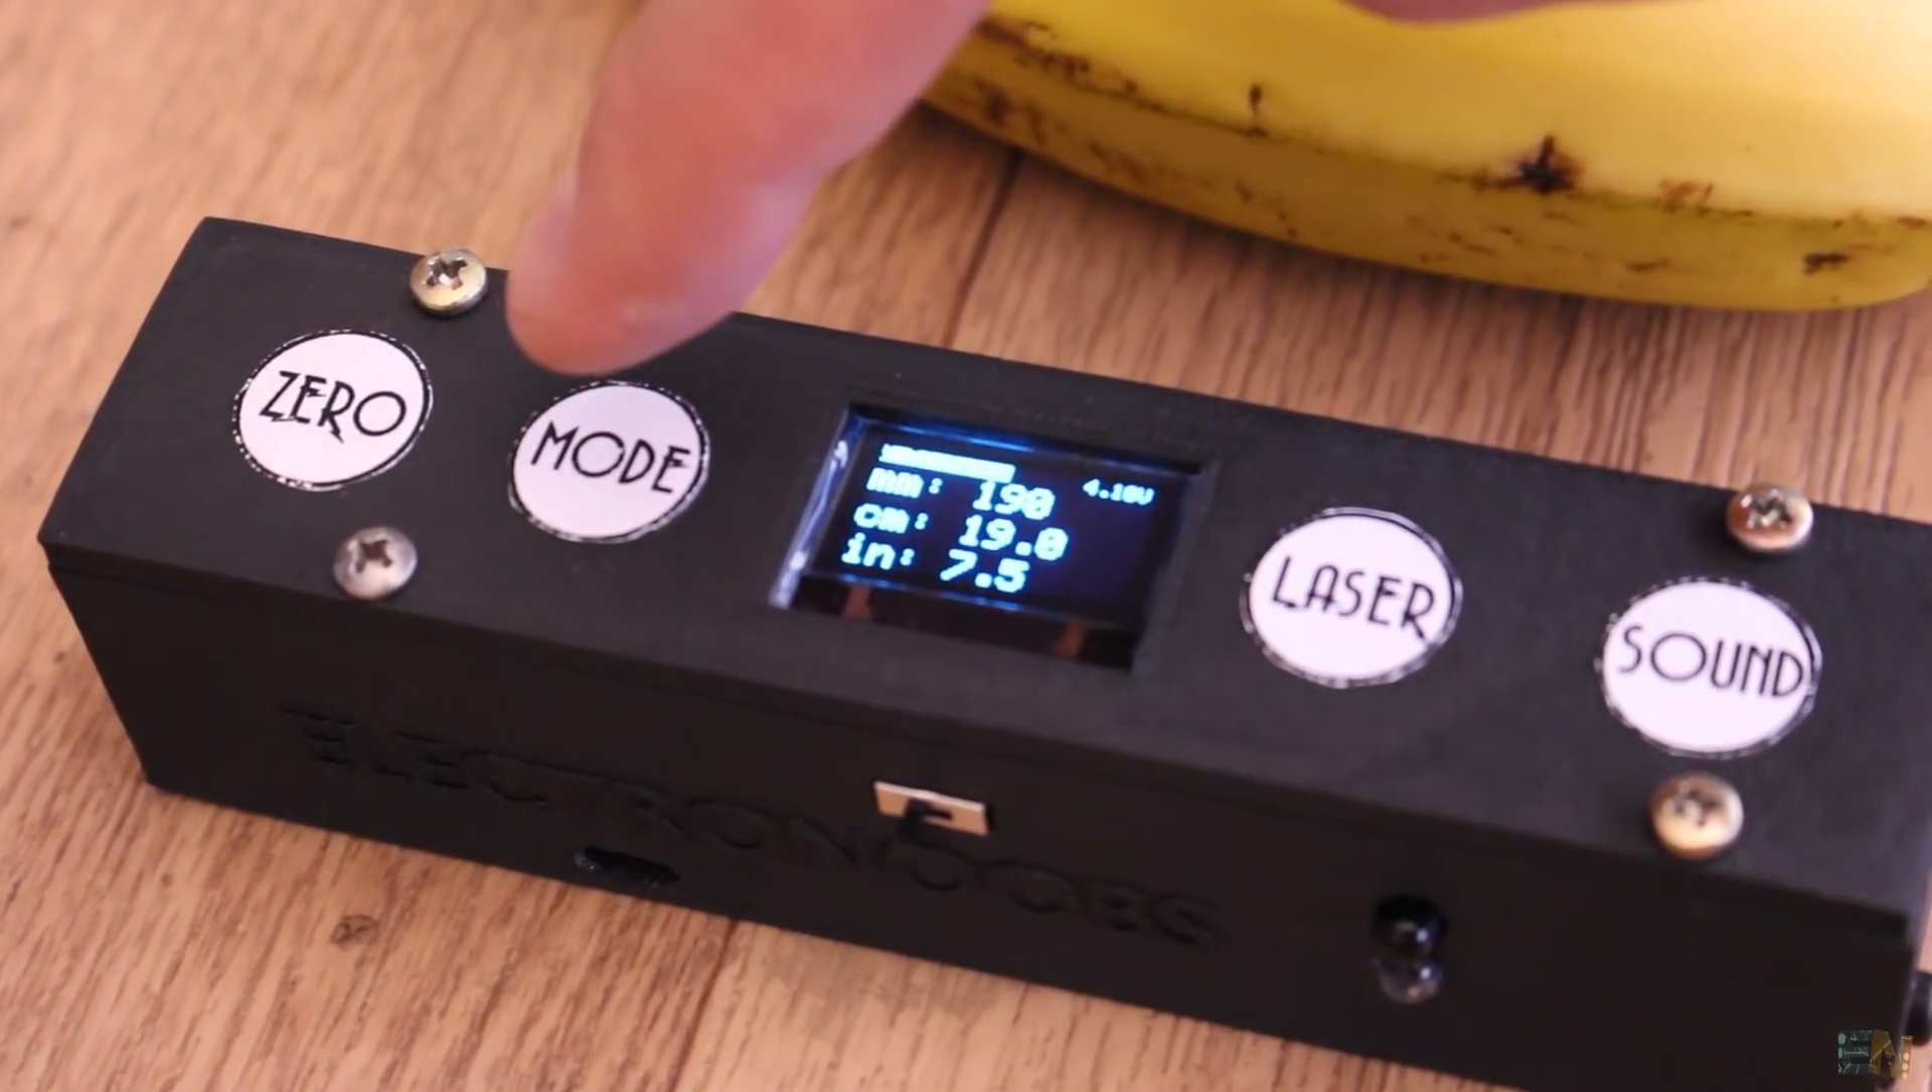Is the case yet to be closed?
No.